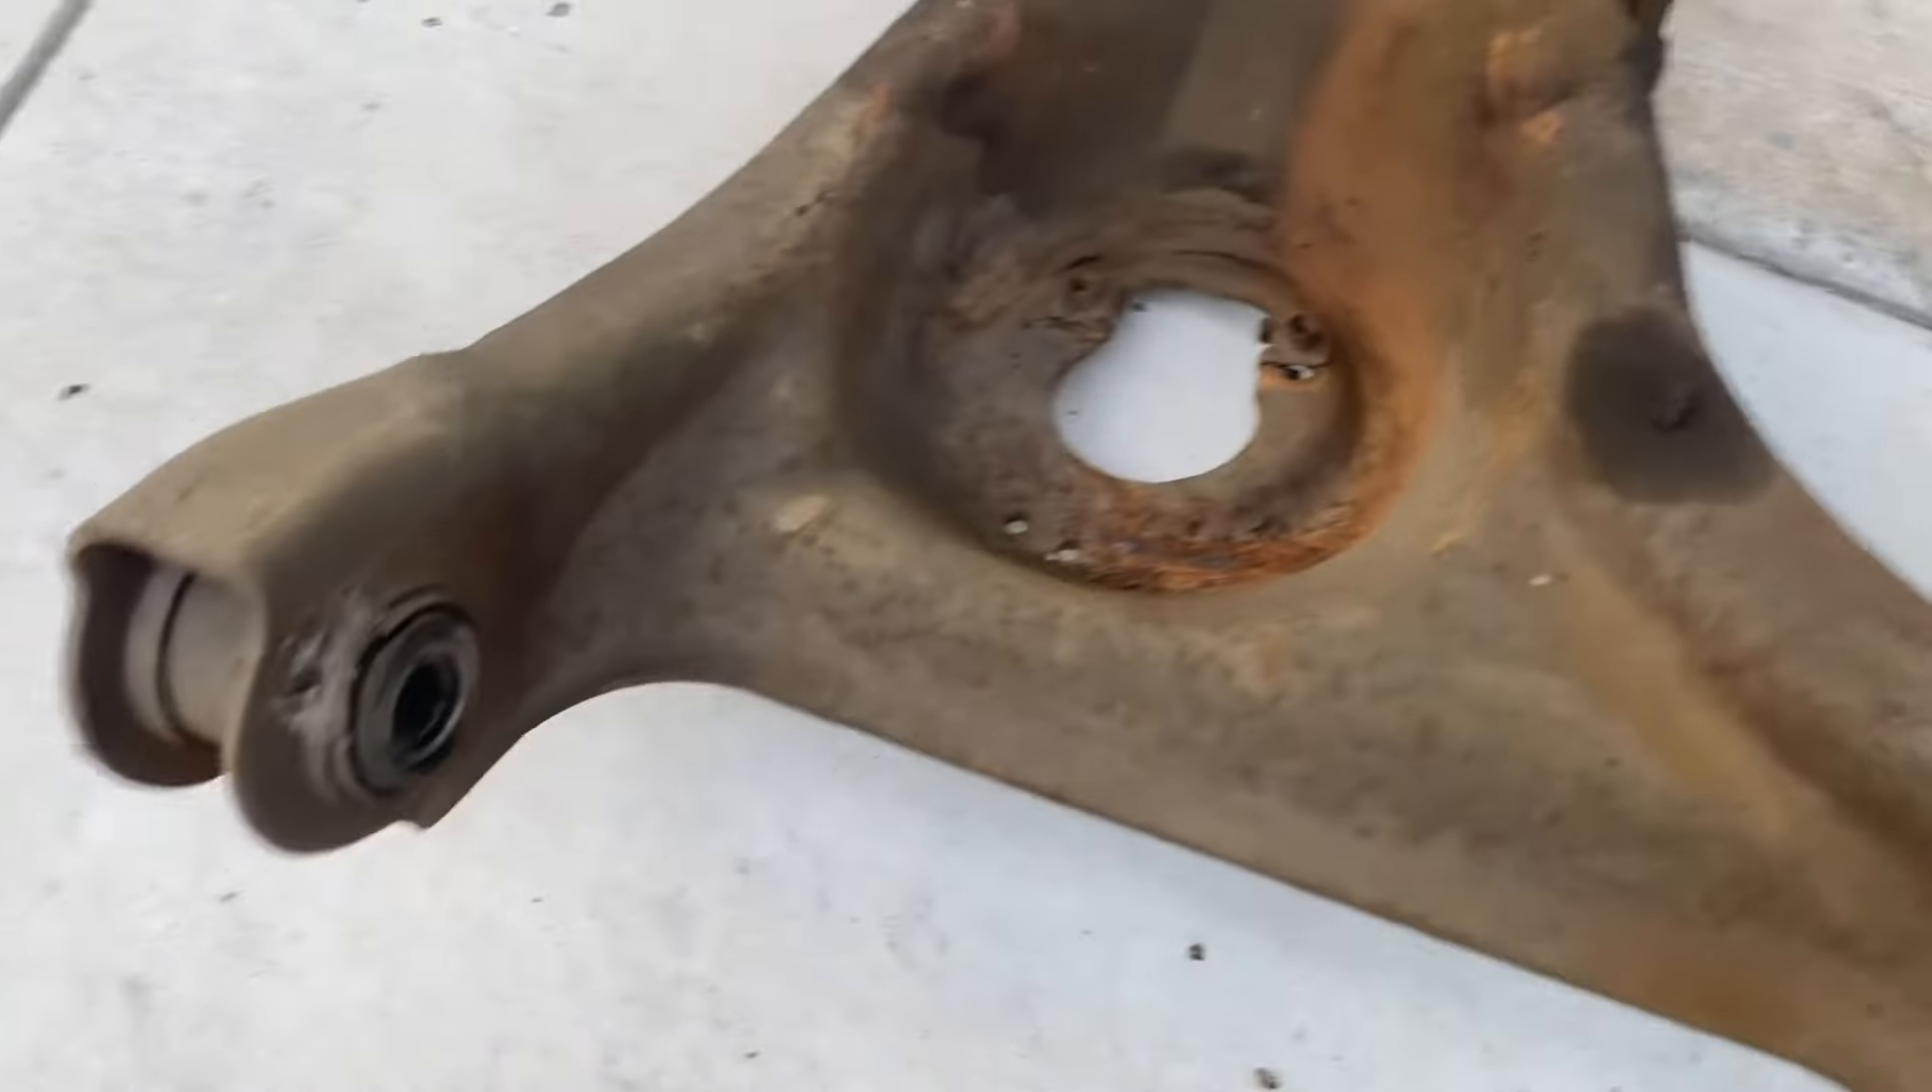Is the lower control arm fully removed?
Yes.